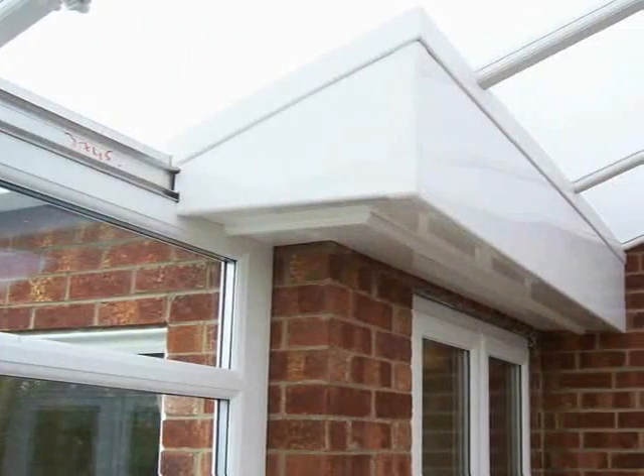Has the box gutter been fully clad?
Yes.